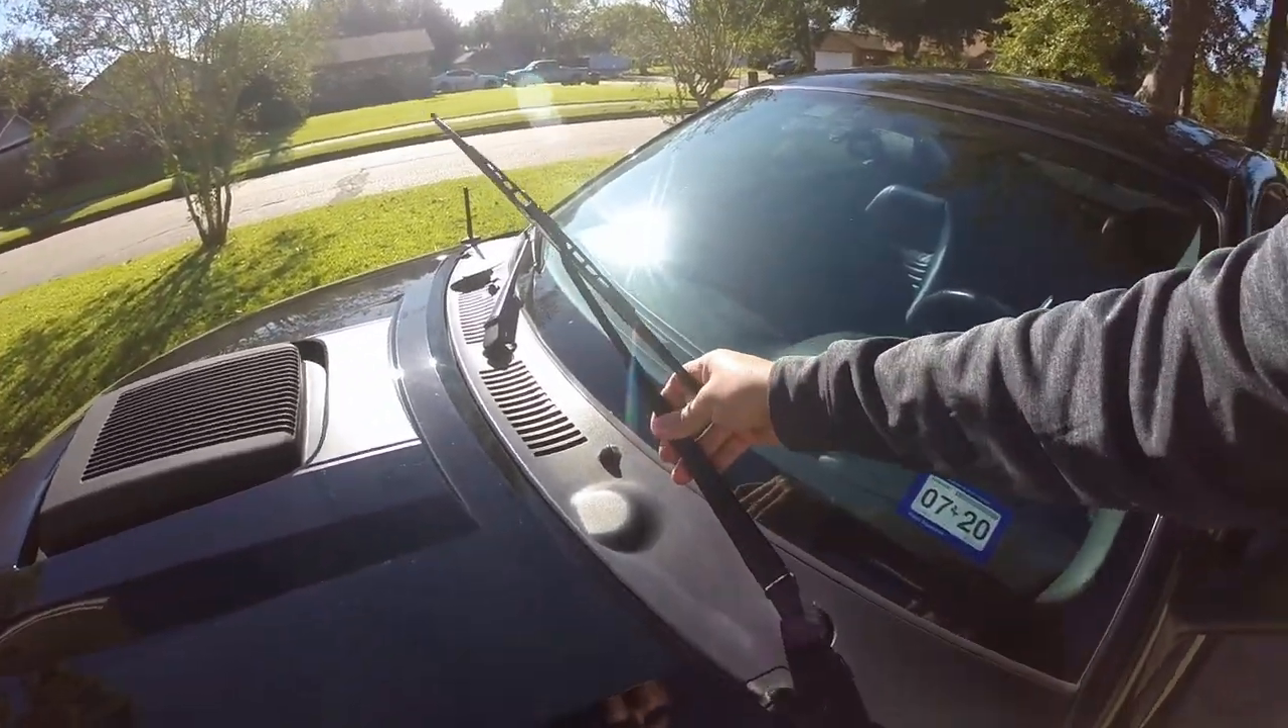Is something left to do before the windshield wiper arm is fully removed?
Yes.